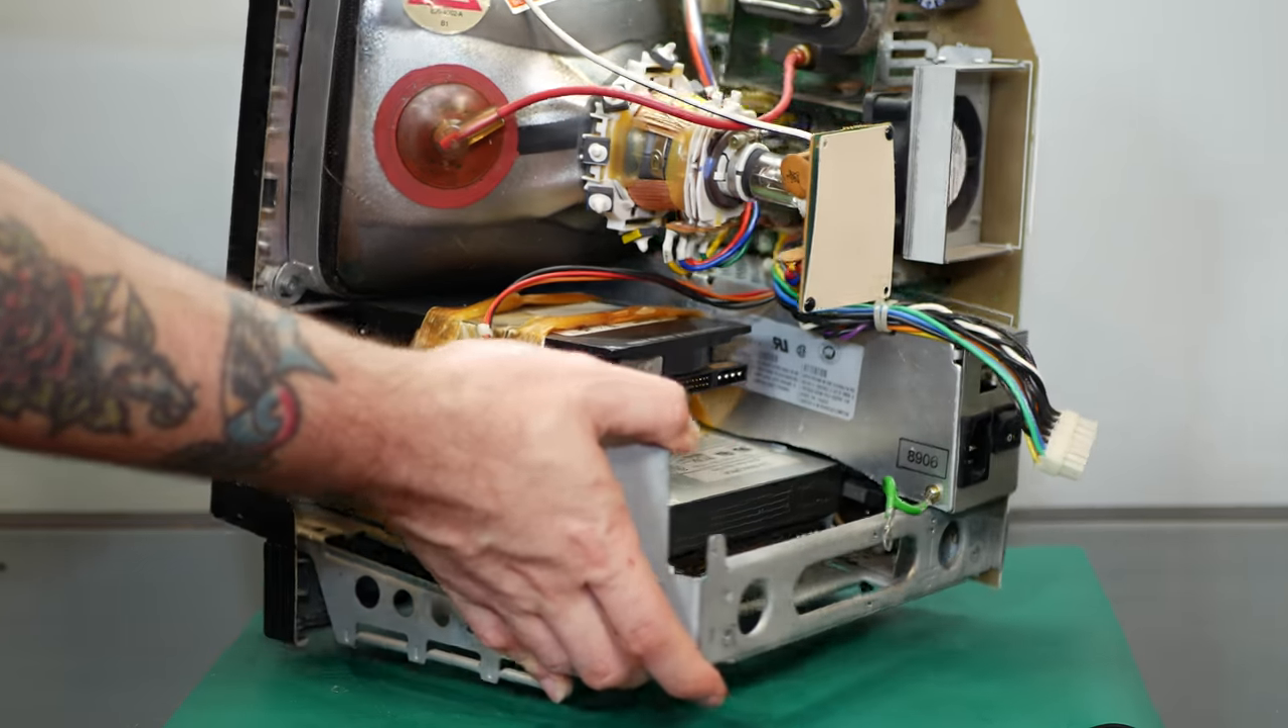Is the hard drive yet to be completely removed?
Yes.